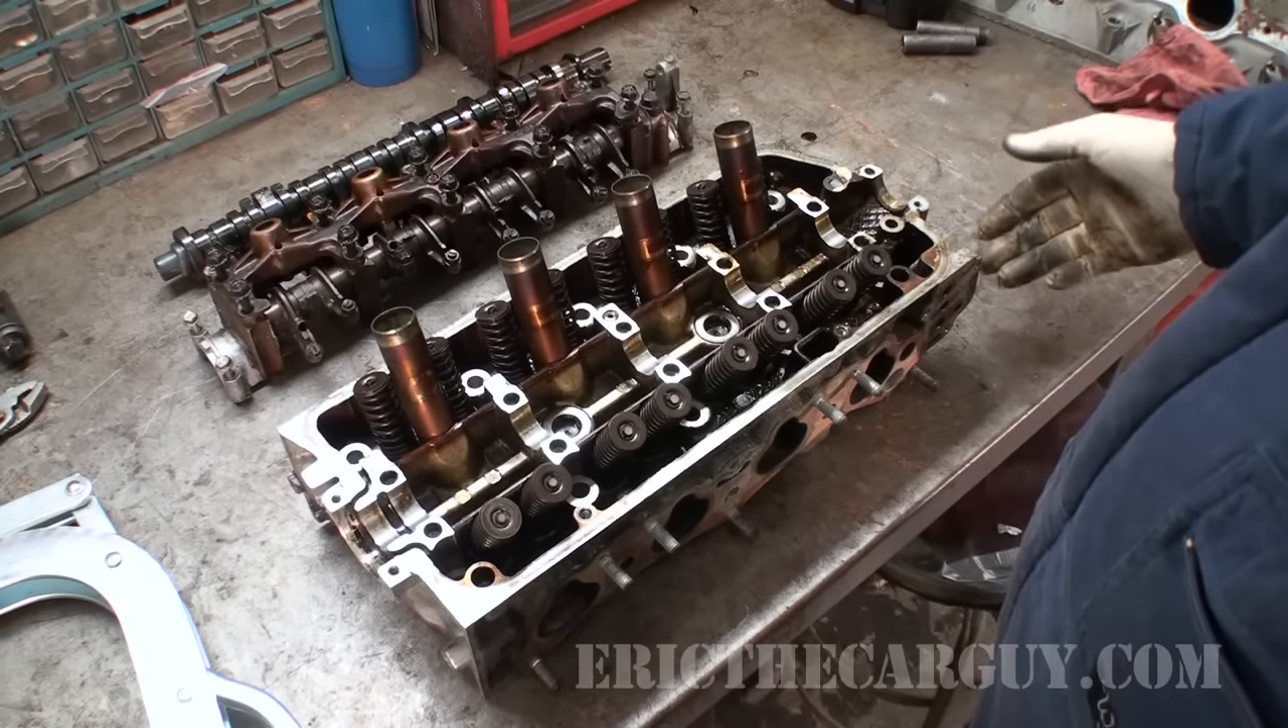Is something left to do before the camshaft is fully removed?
No.